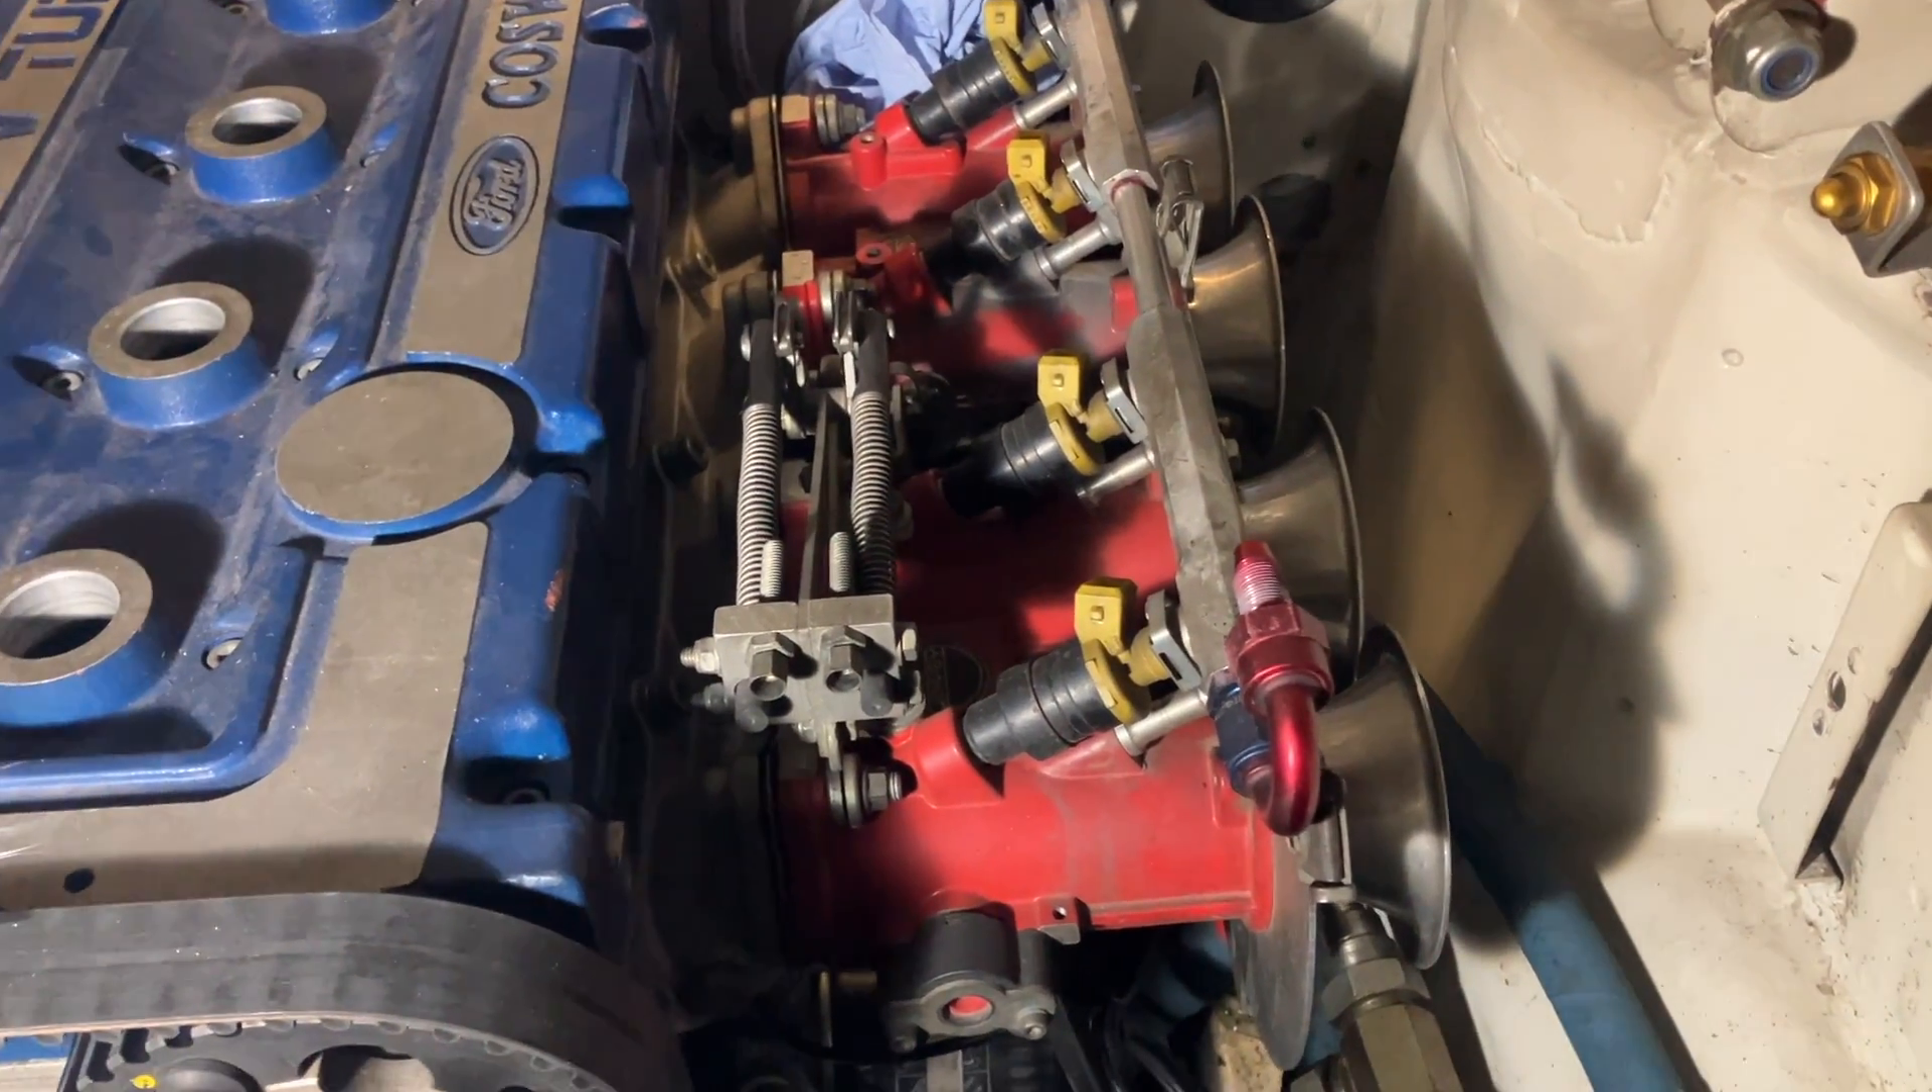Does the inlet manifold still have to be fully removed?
Yes.